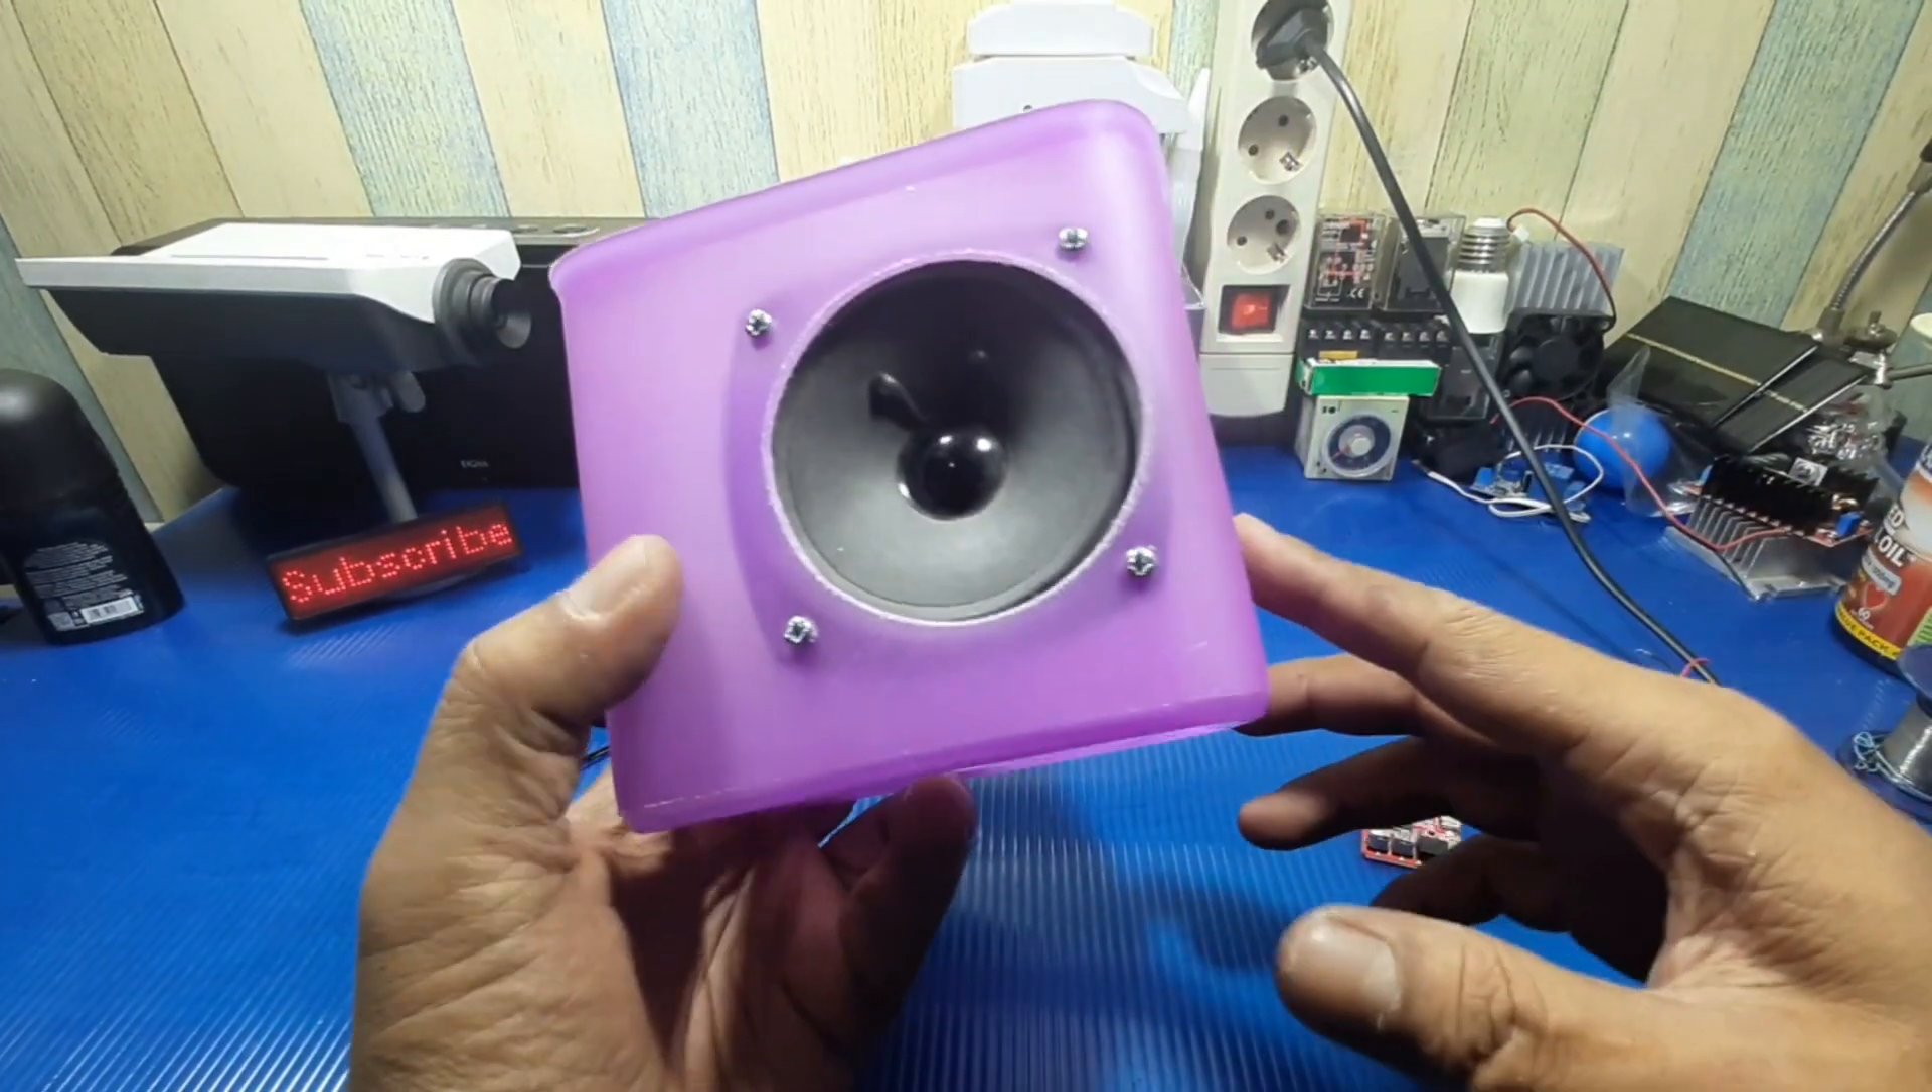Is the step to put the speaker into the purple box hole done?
Yes.